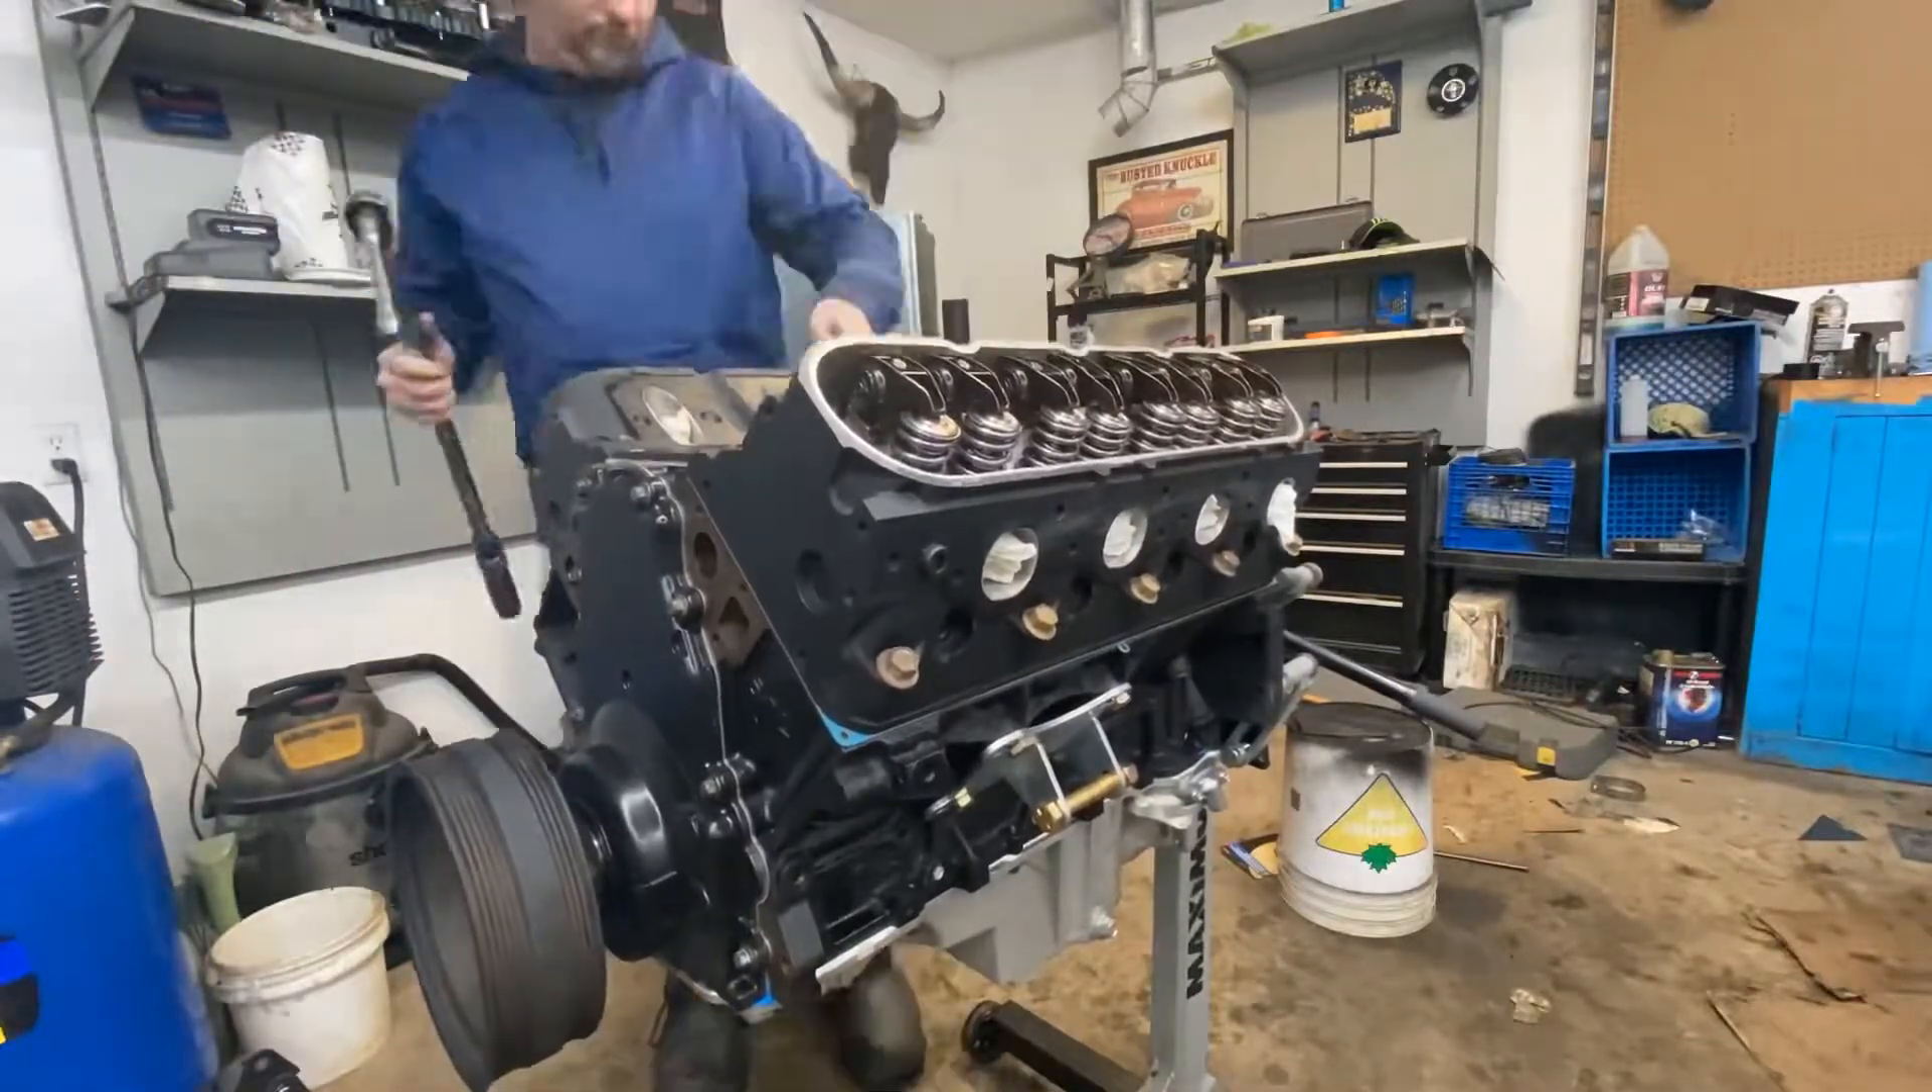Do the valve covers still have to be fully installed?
Yes.